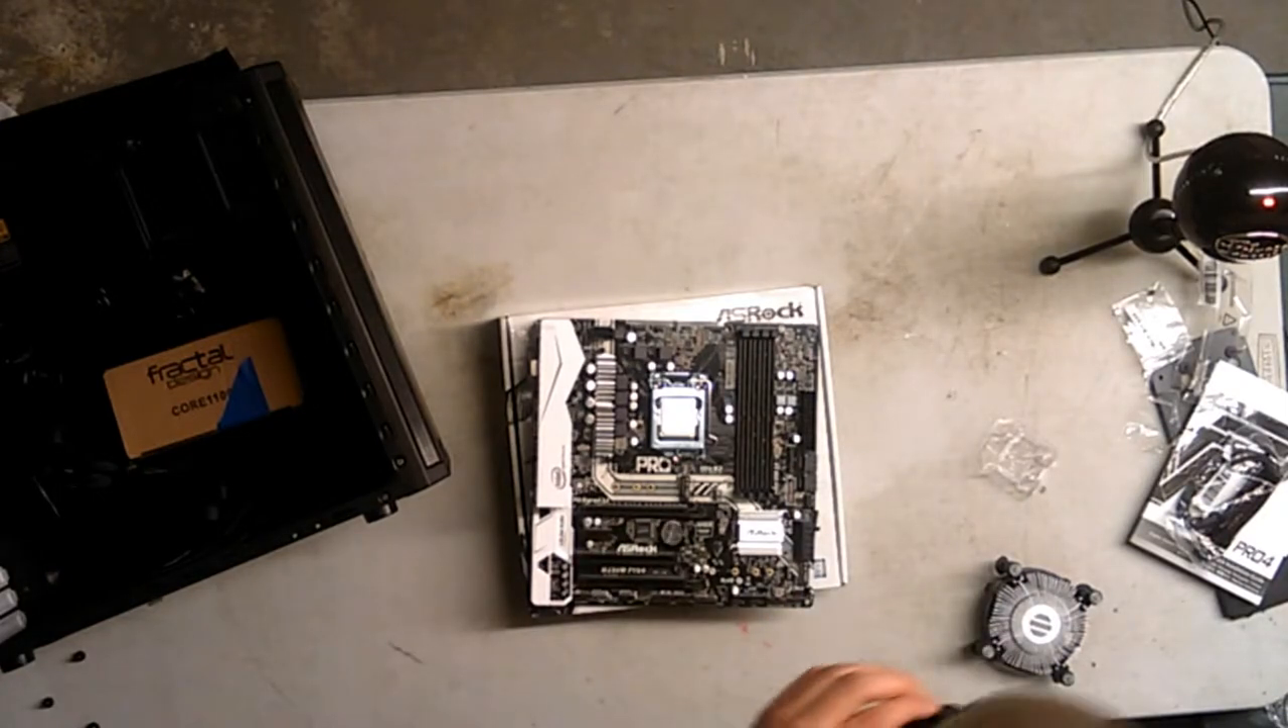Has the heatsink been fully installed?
No.